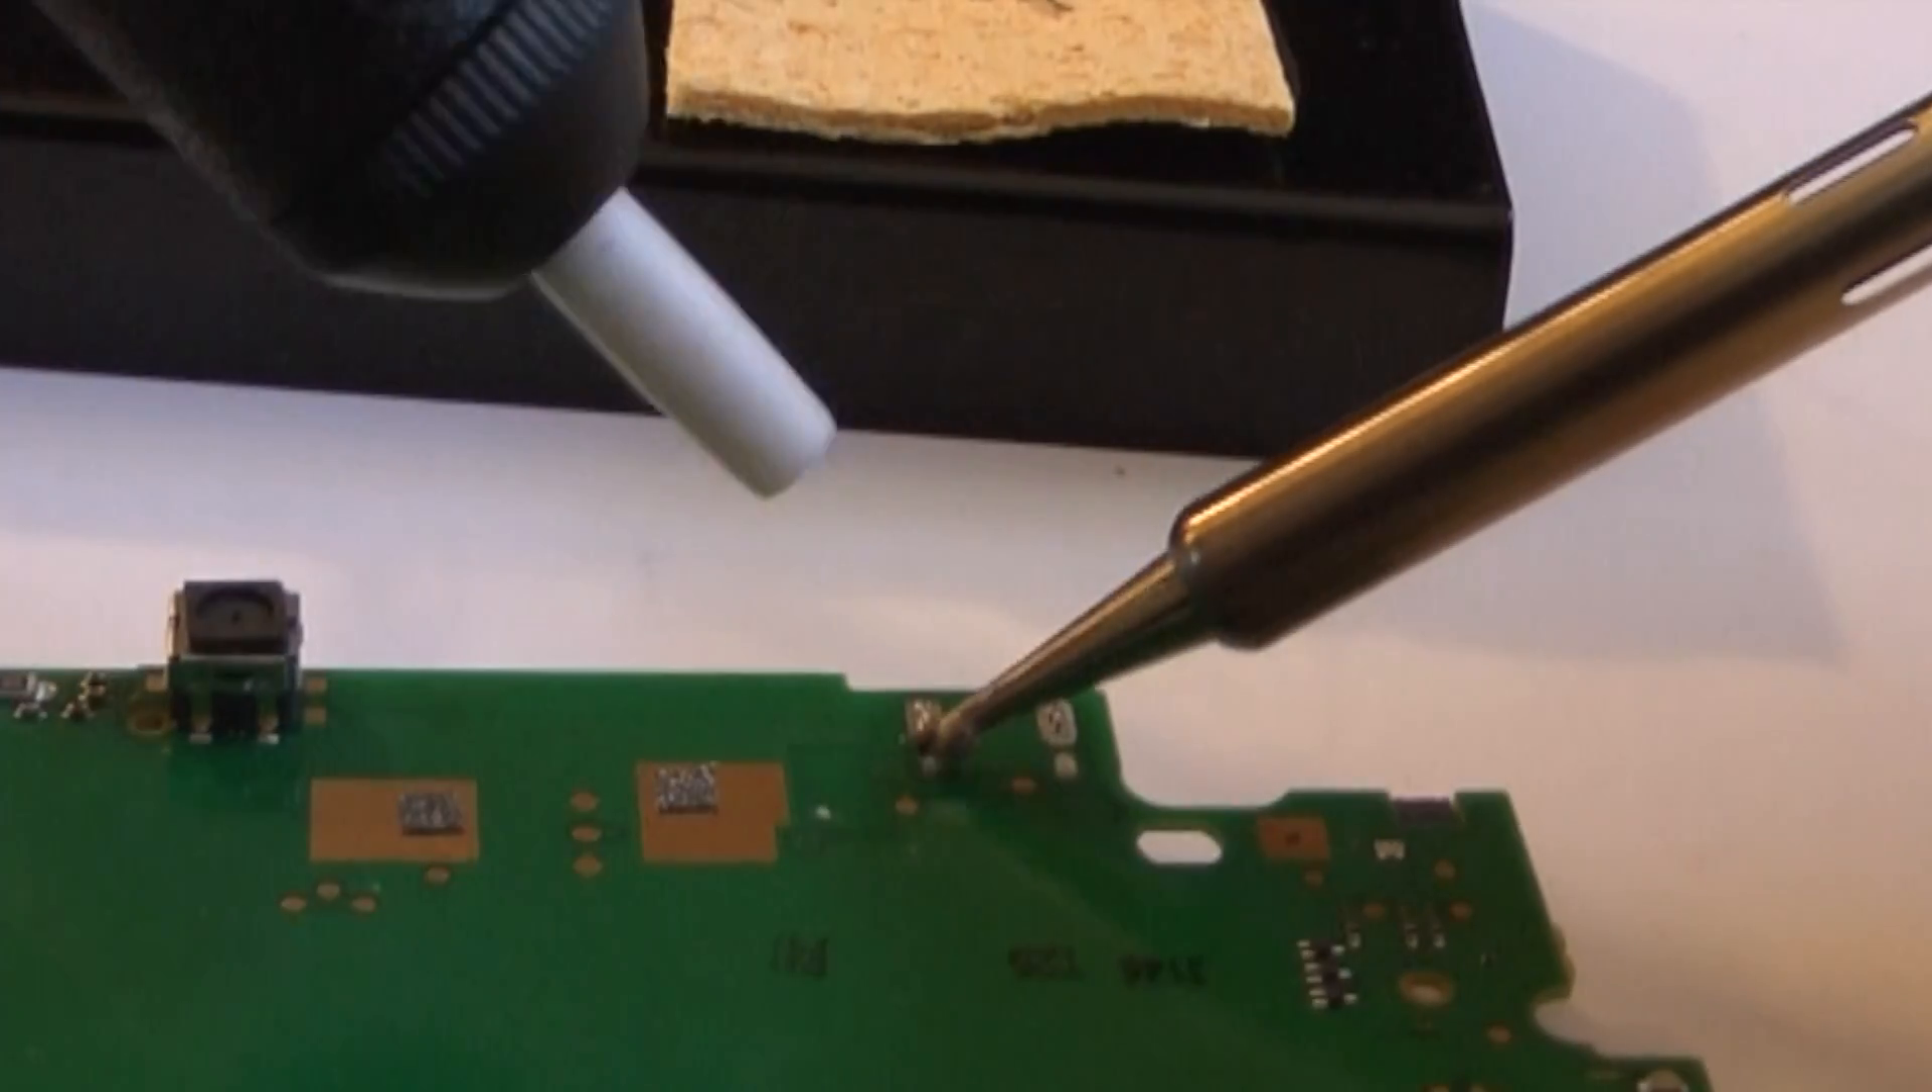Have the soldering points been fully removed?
No.